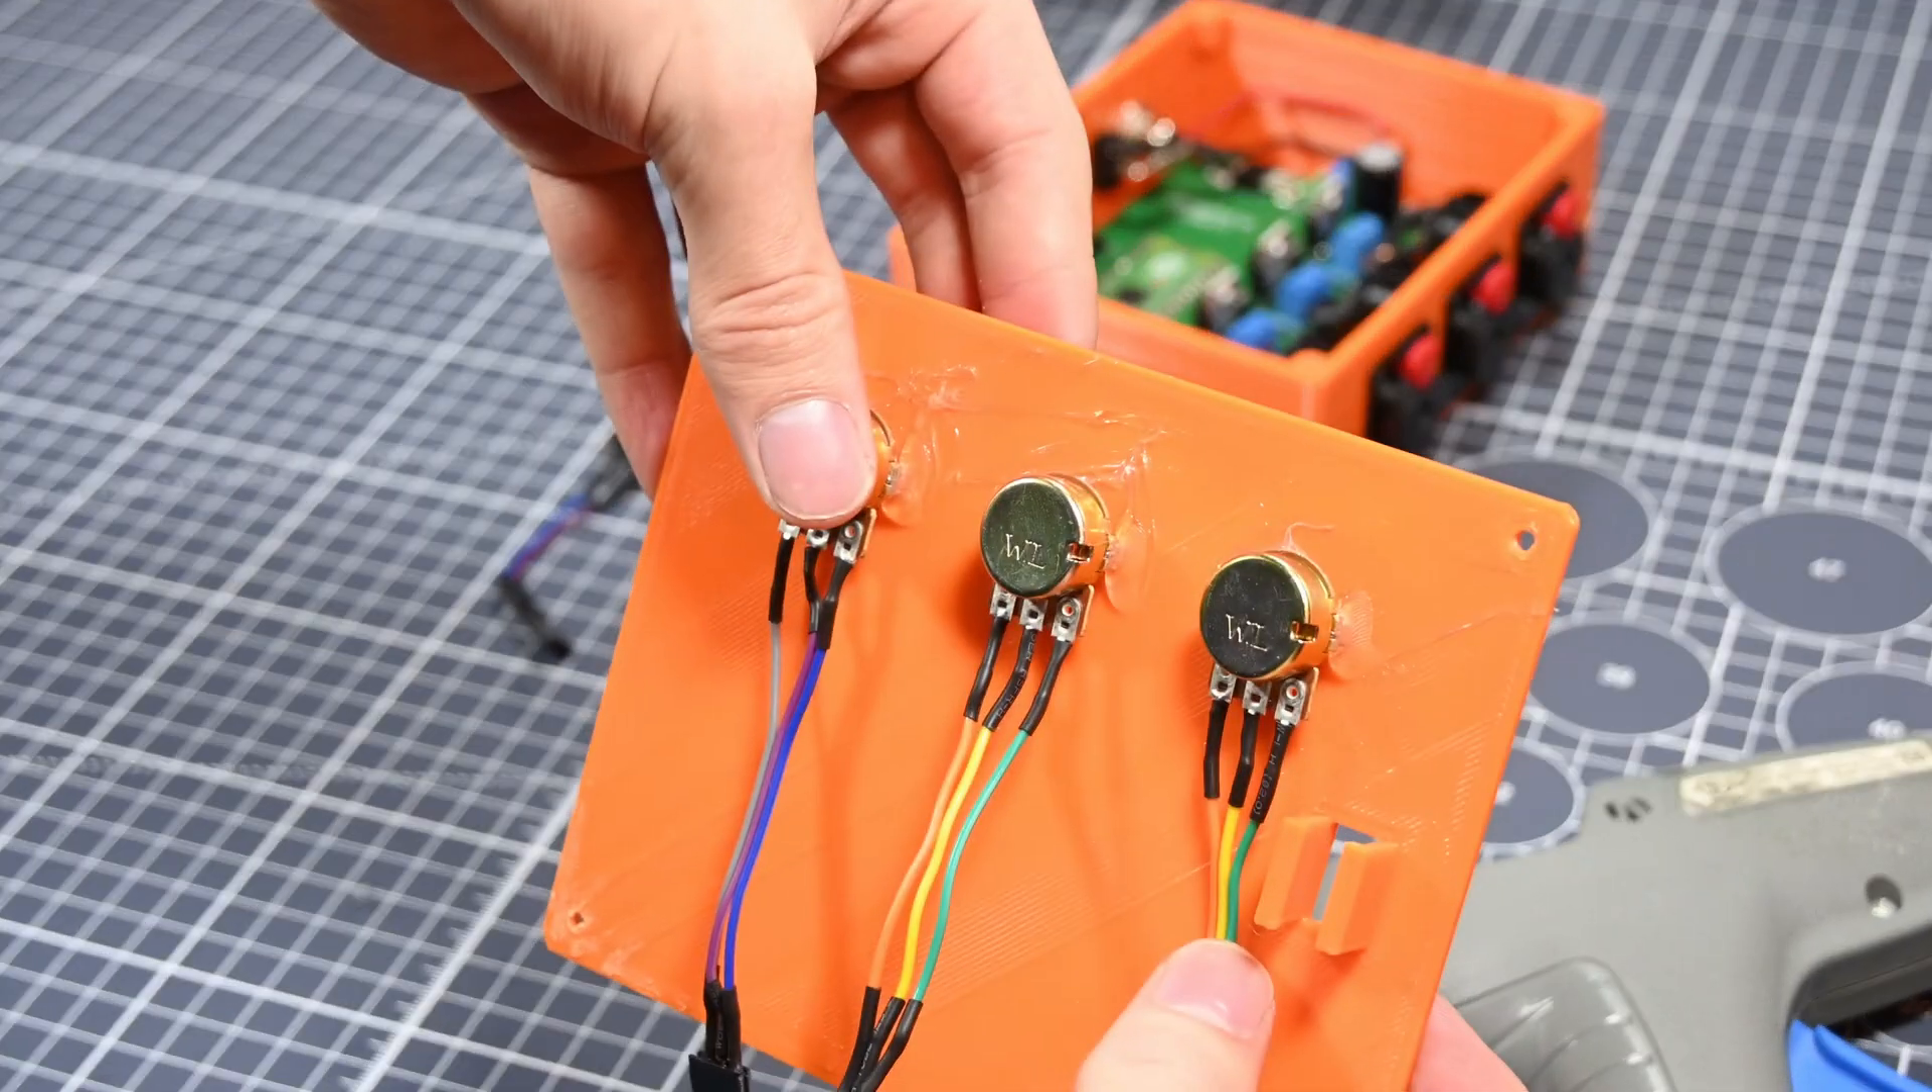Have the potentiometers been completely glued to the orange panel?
Yes.